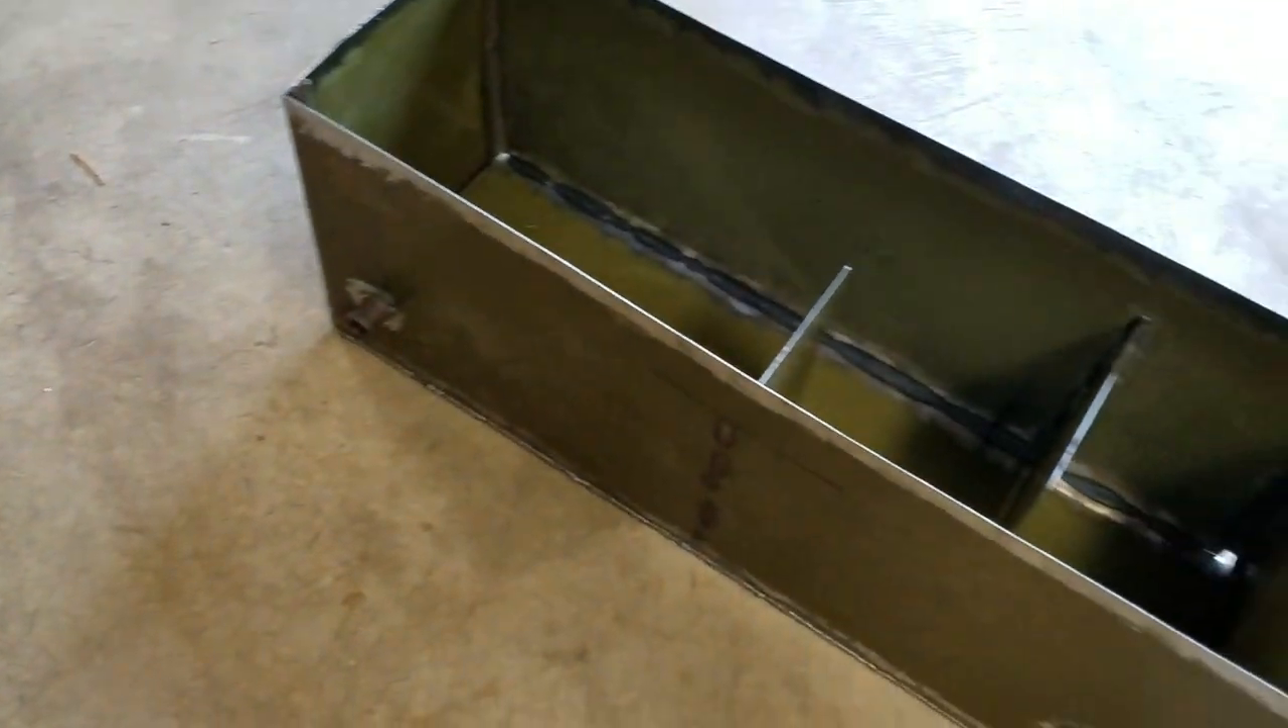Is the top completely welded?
No.